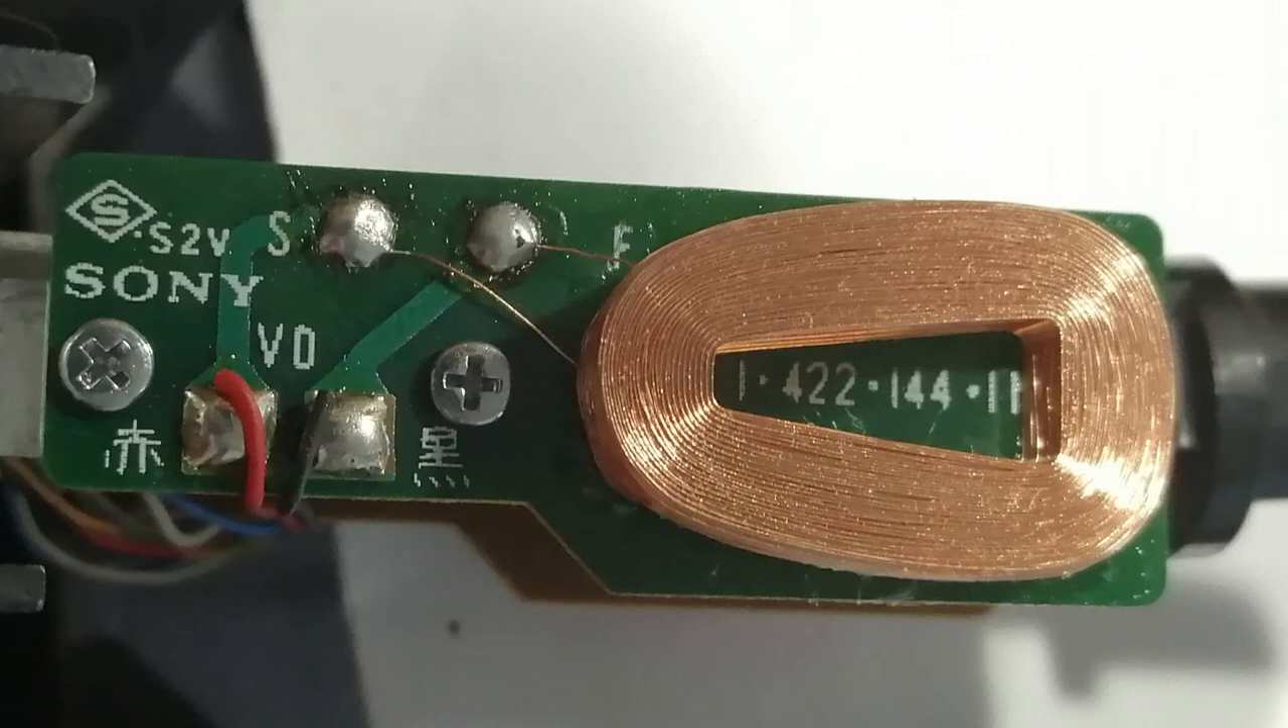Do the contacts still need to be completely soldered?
No.